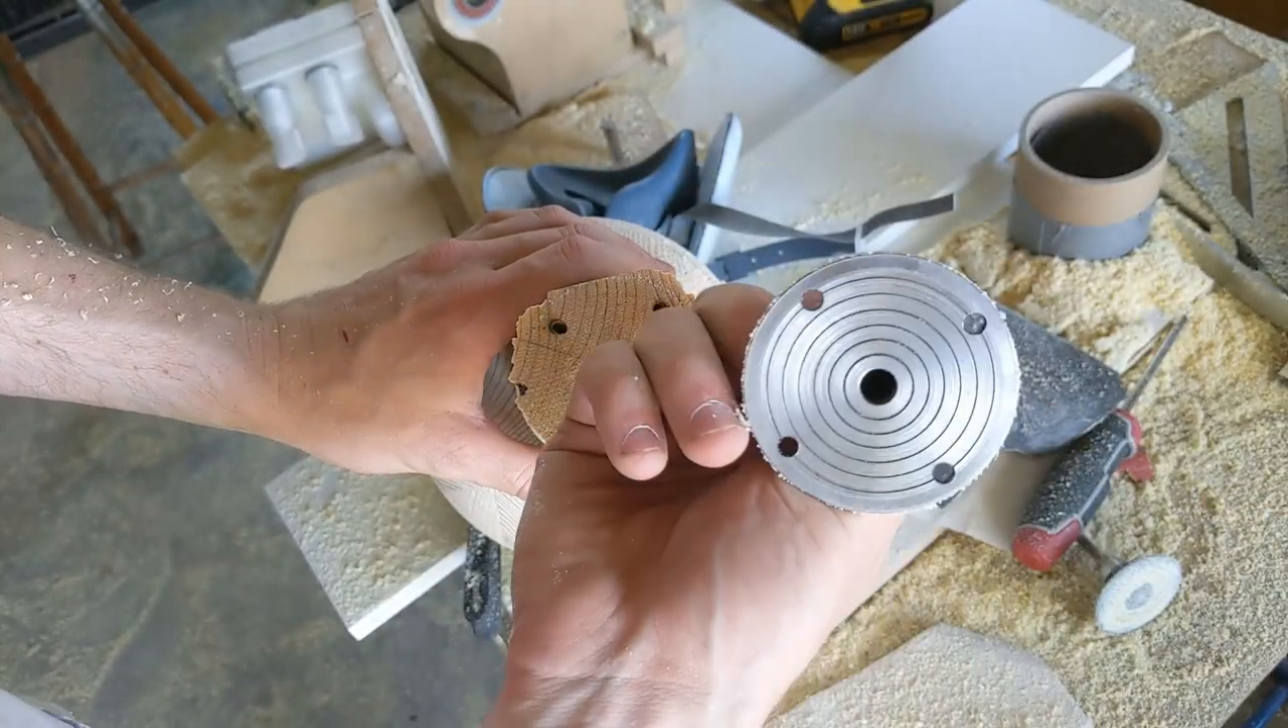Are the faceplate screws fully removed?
Yes.